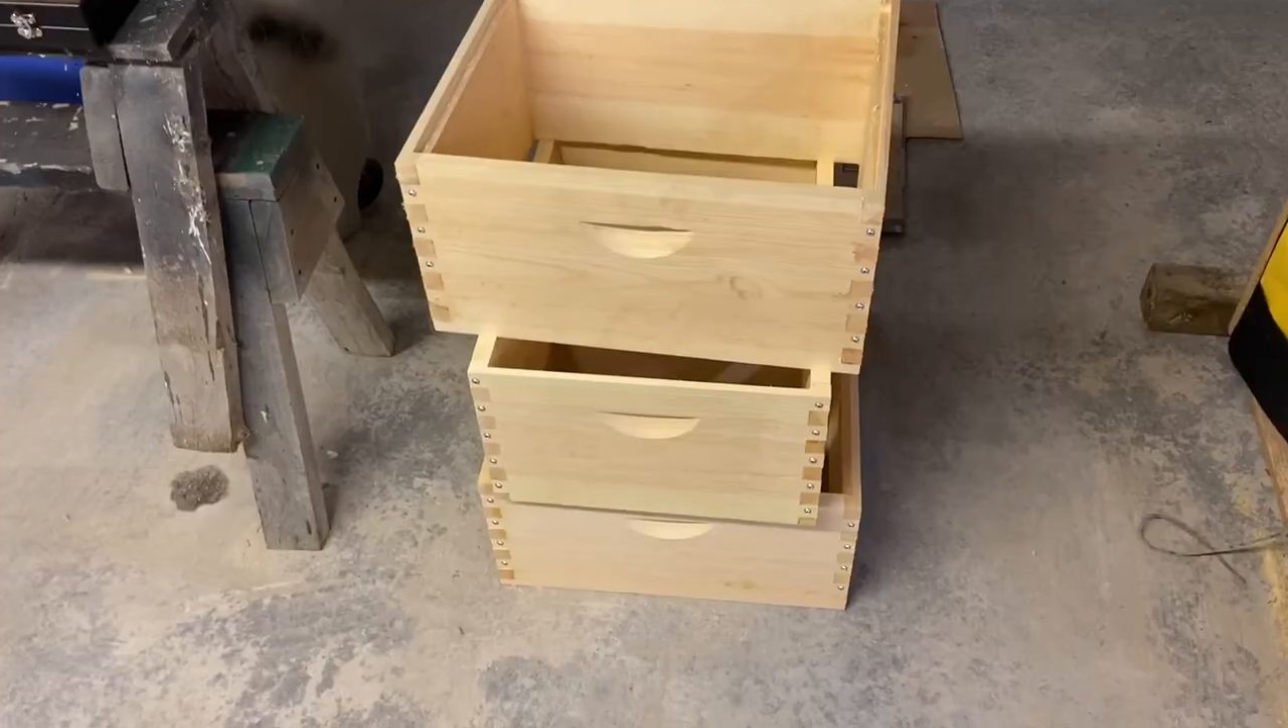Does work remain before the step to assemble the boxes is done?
No.